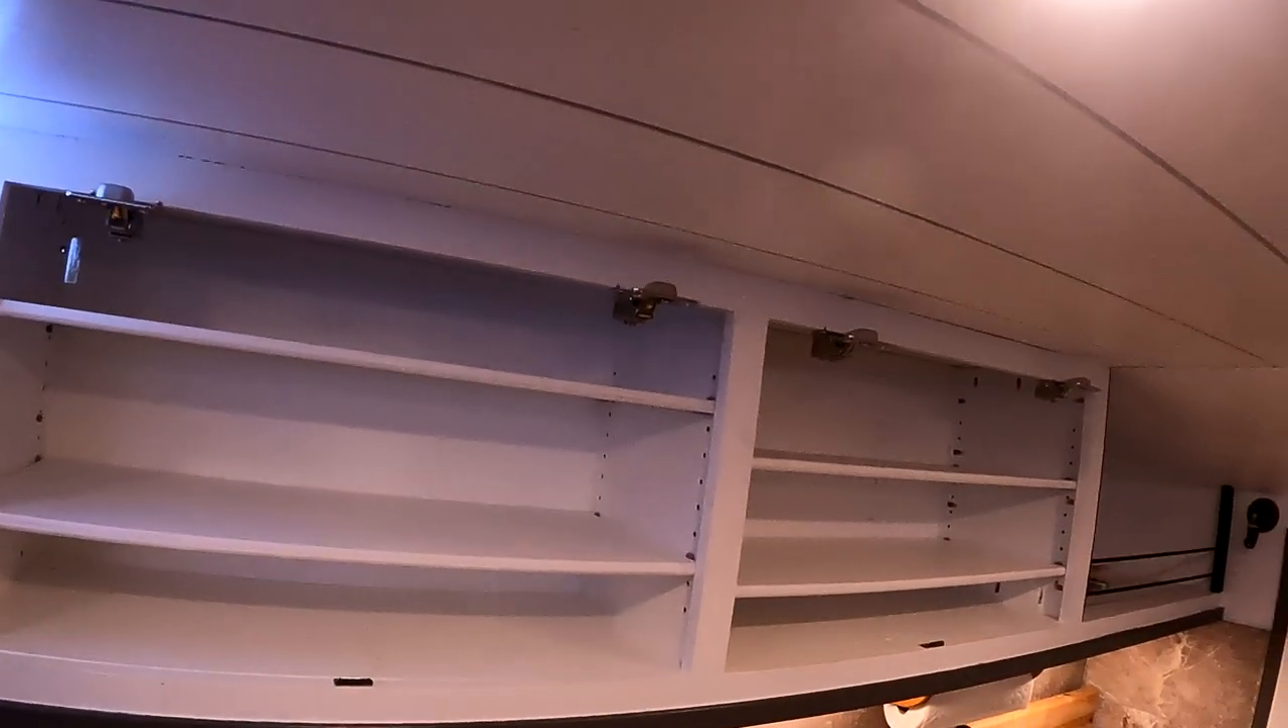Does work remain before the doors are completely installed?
Yes.